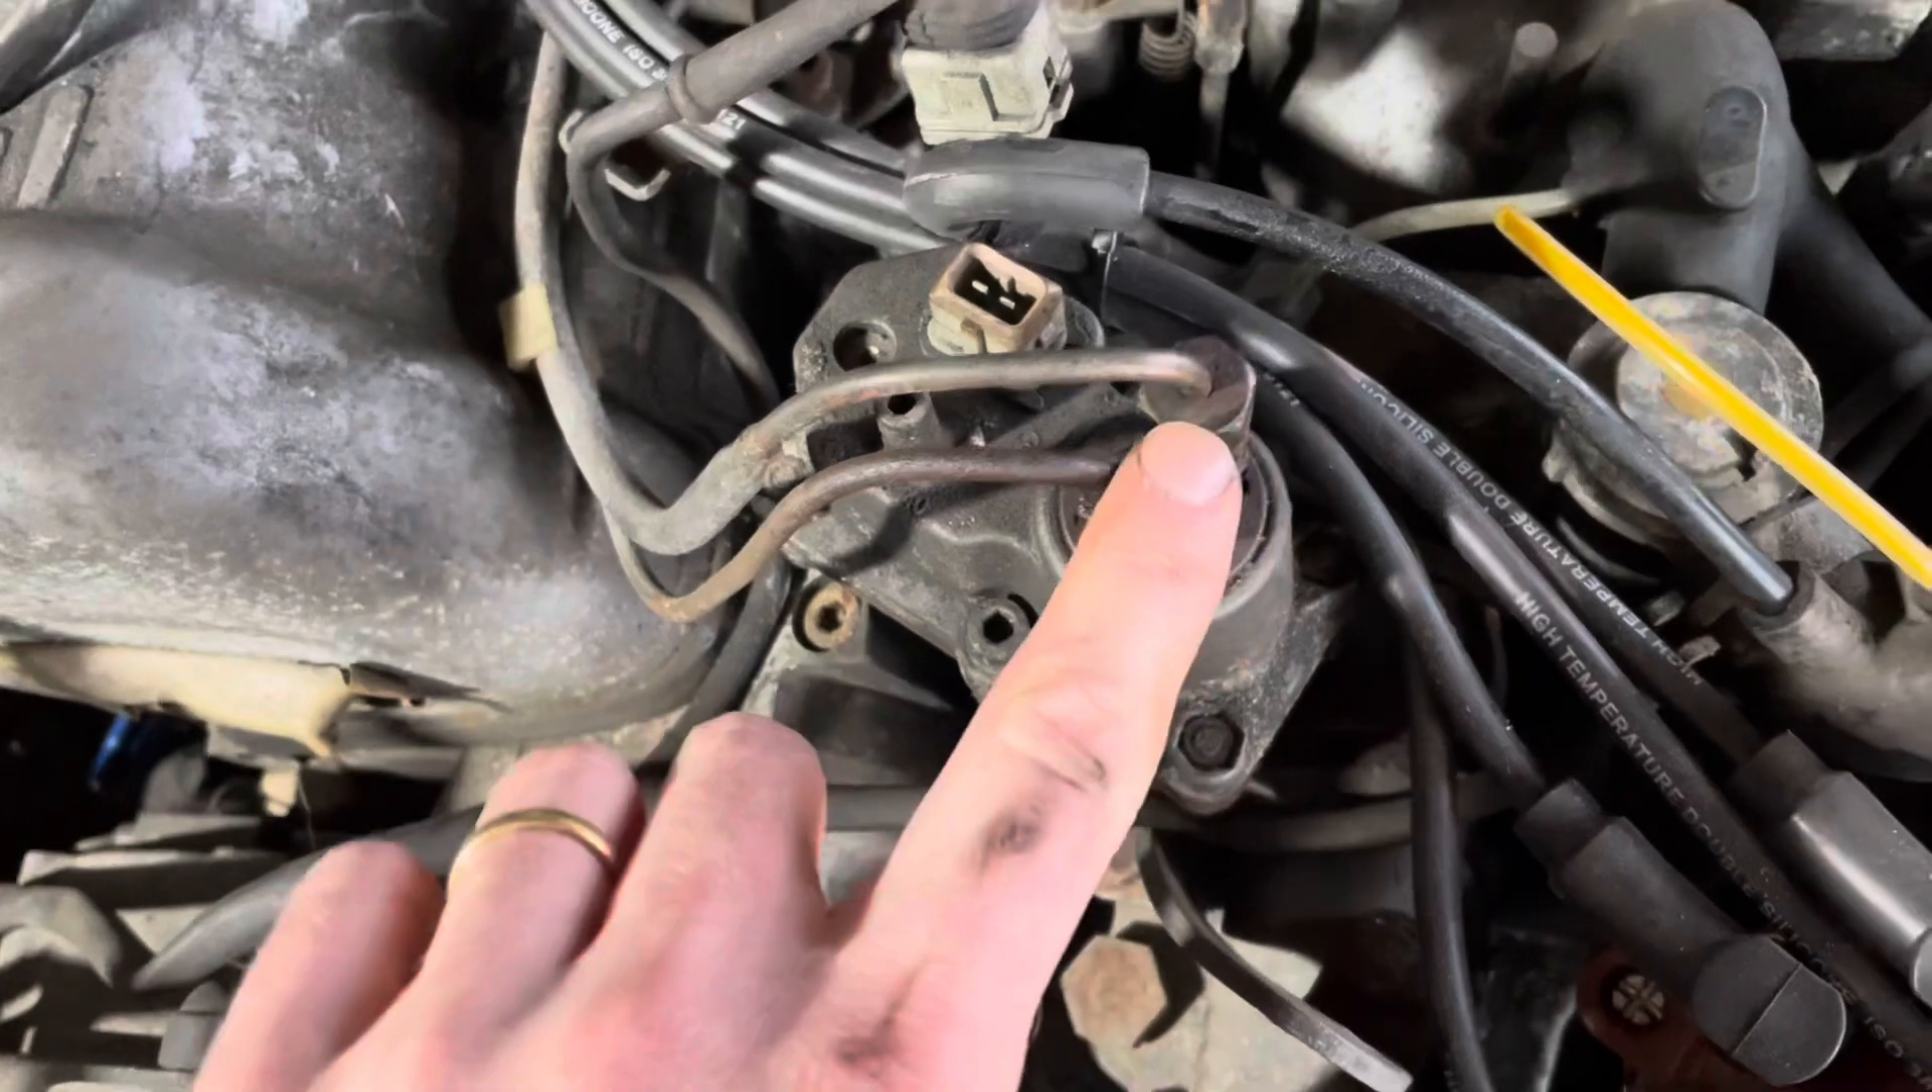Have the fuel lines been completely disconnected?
No.